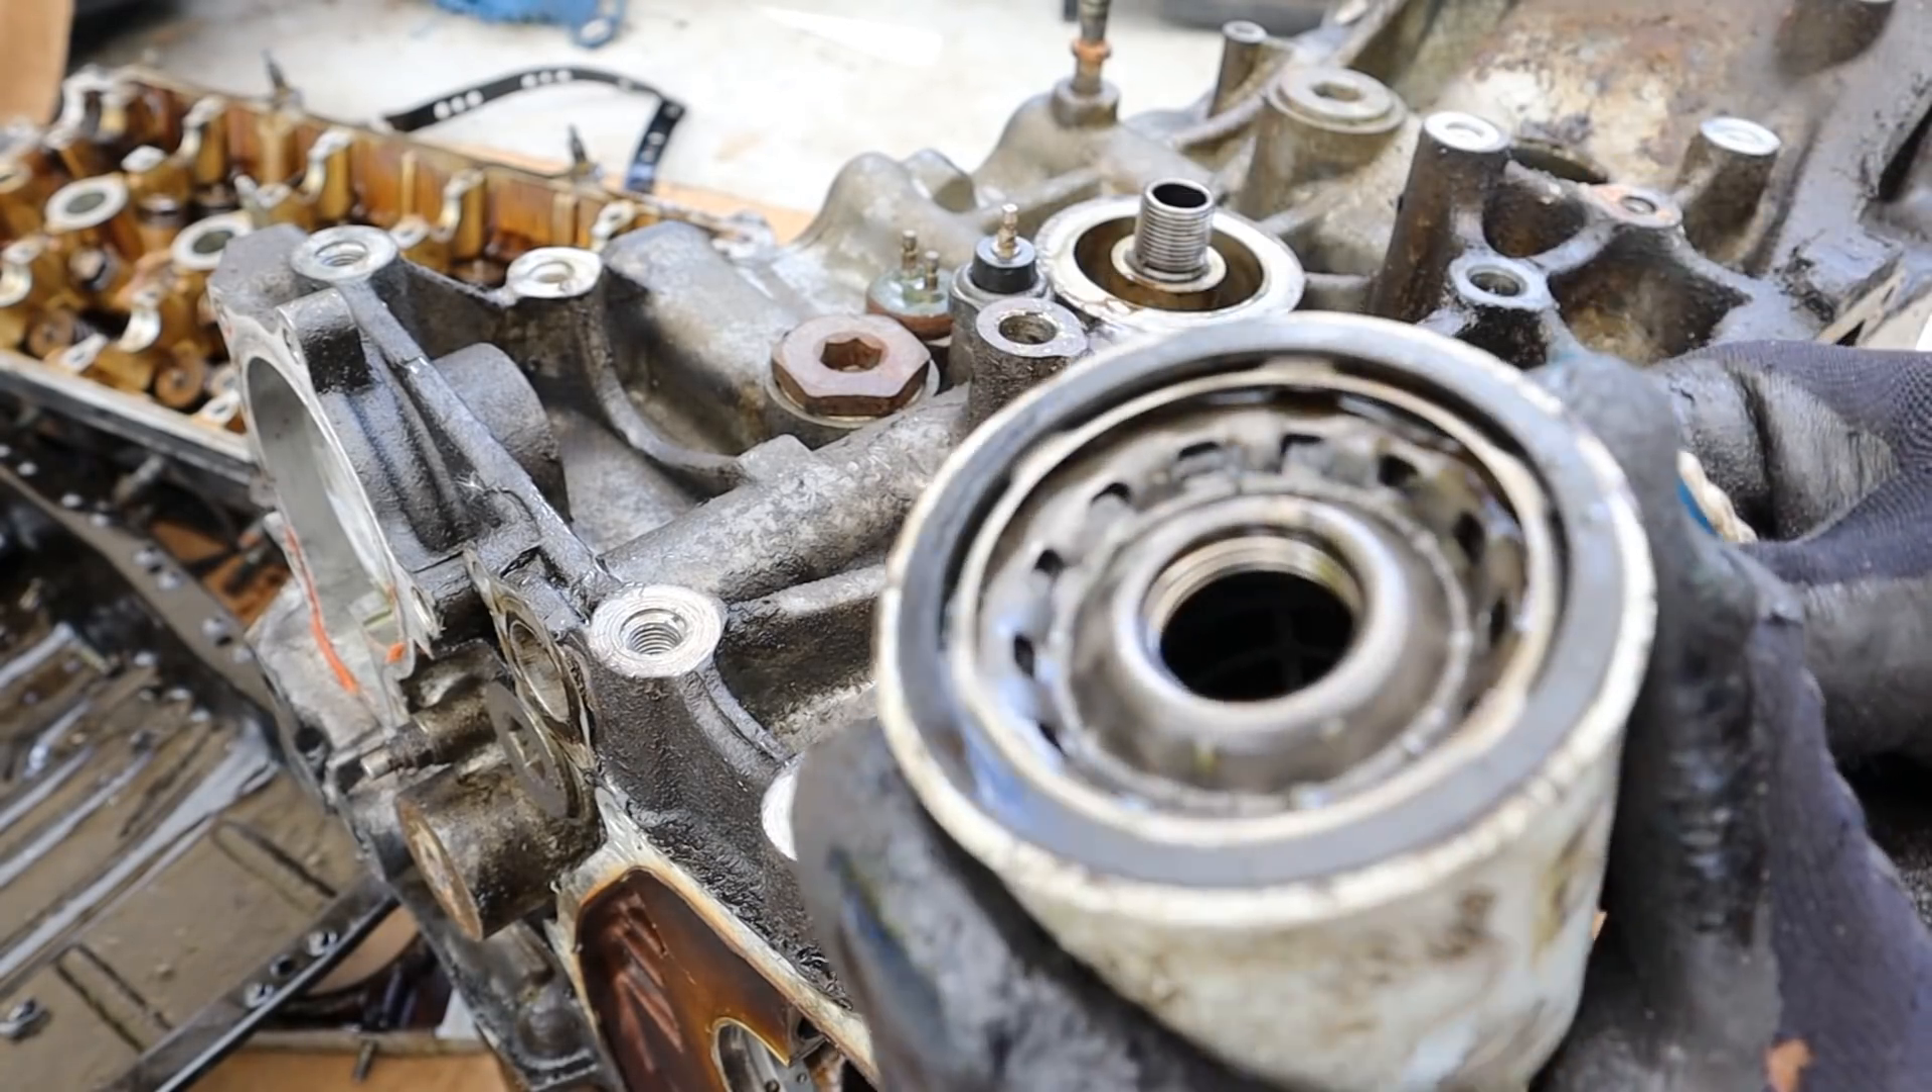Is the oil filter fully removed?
Yes.